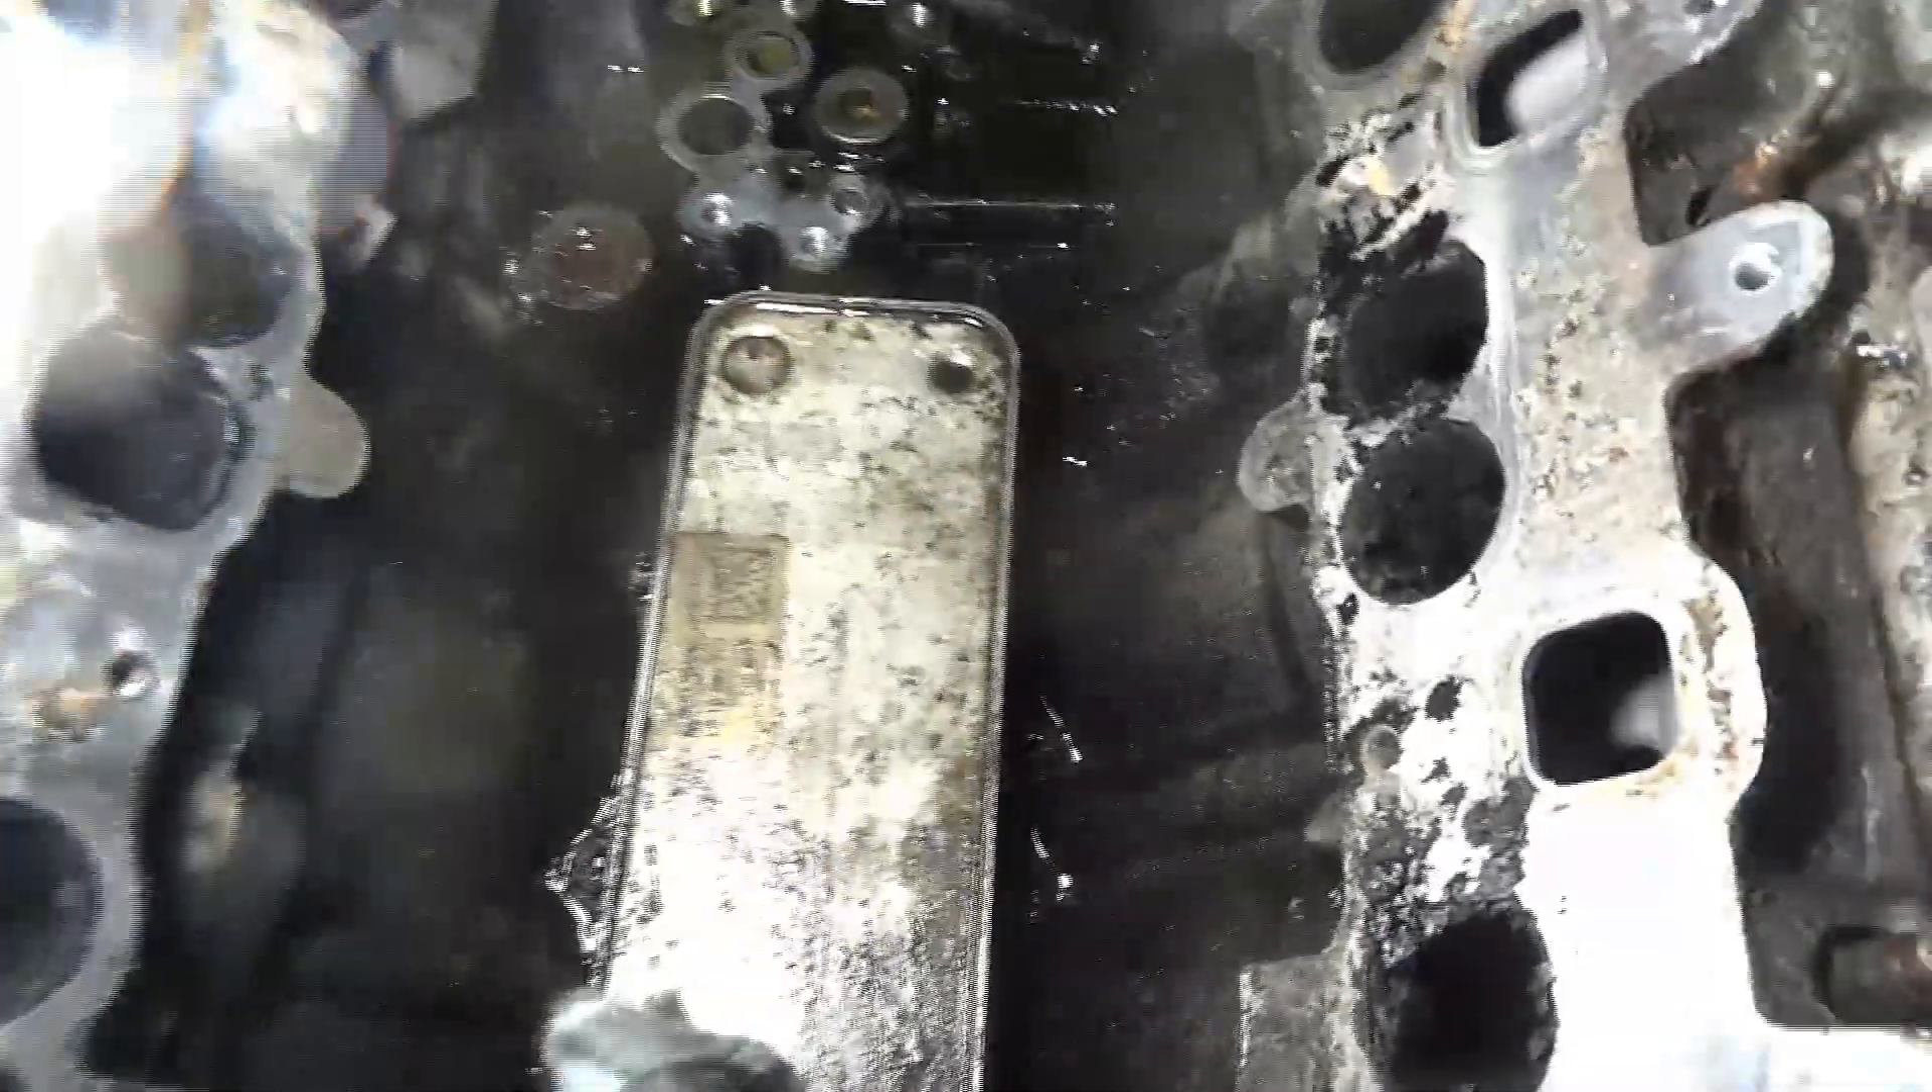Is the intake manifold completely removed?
Yes.